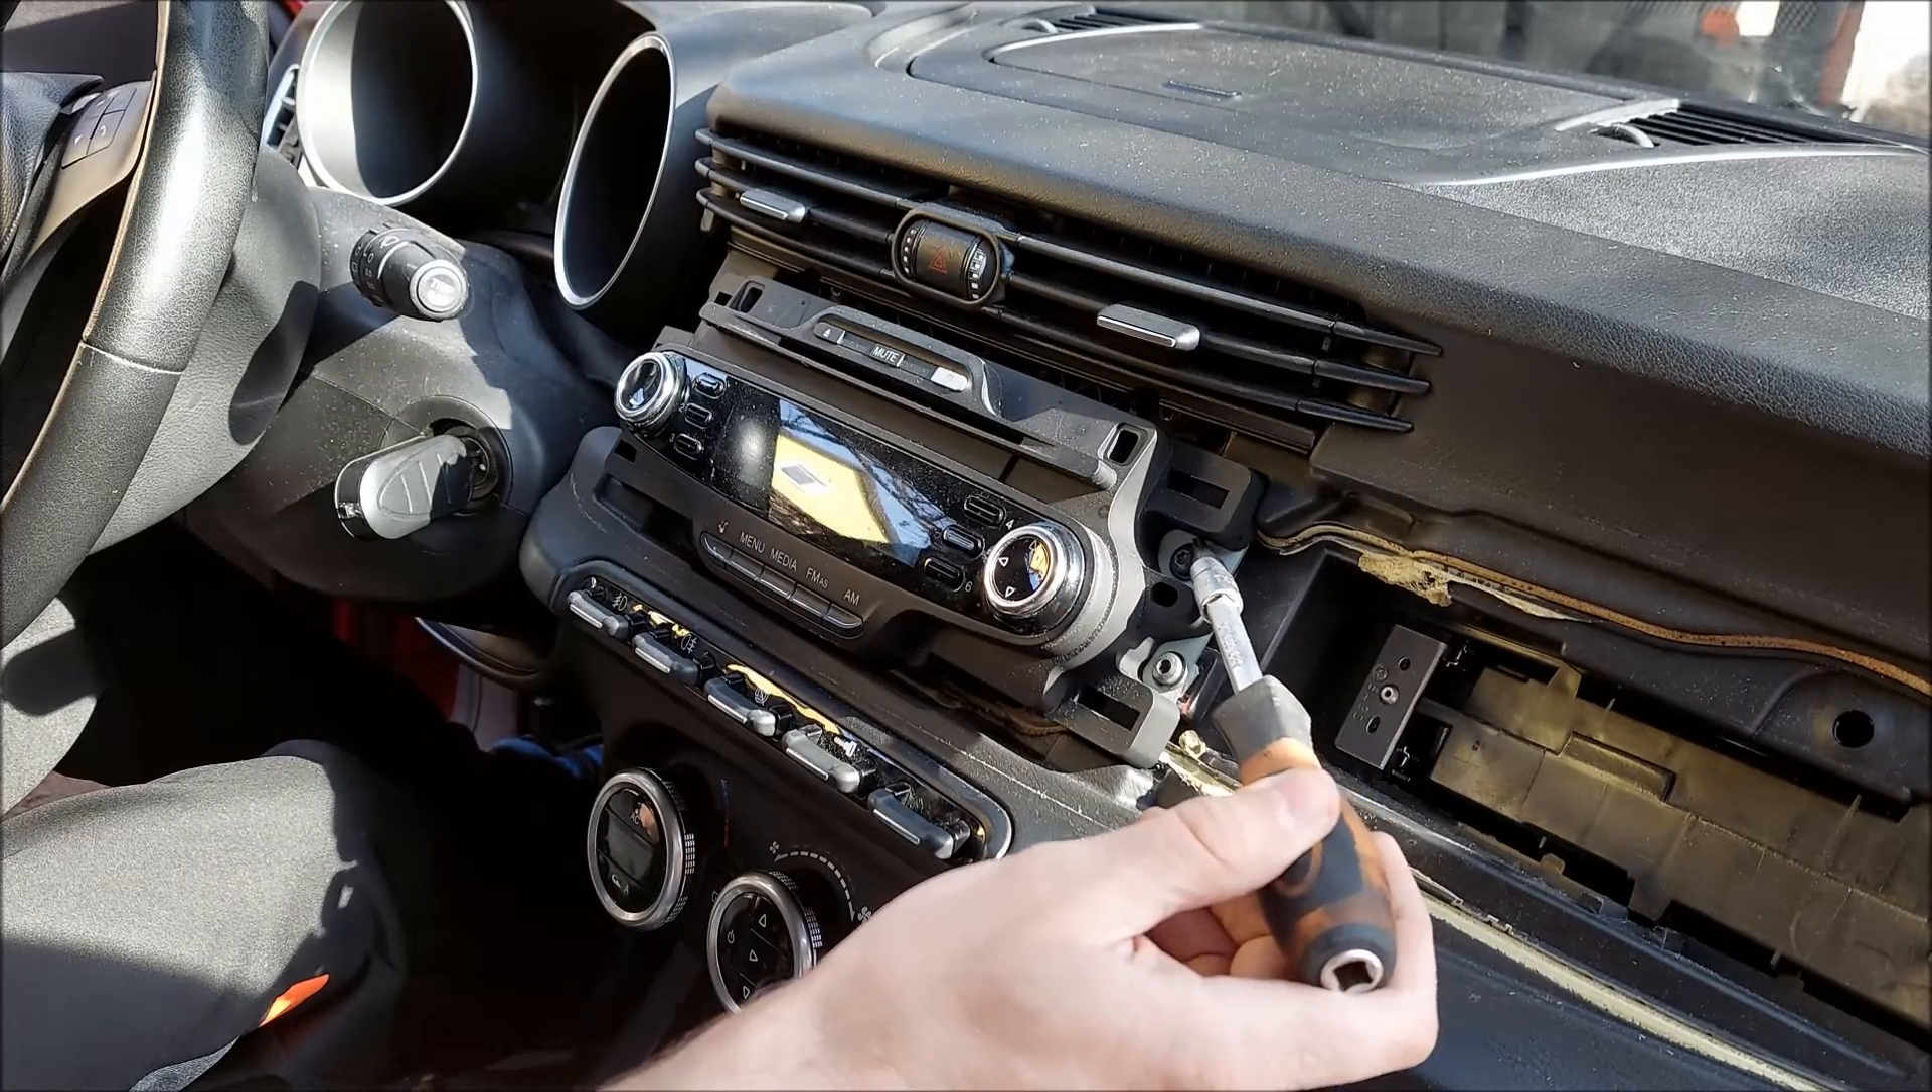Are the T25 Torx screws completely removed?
No.